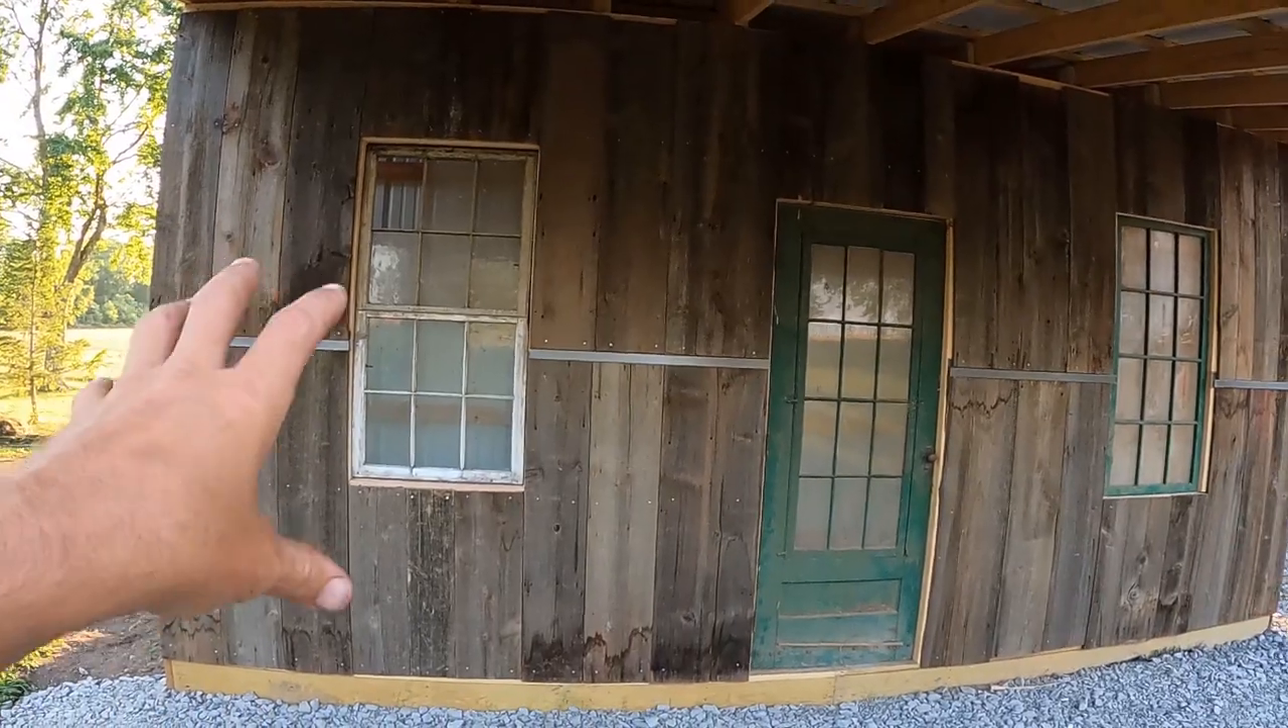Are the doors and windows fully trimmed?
No.